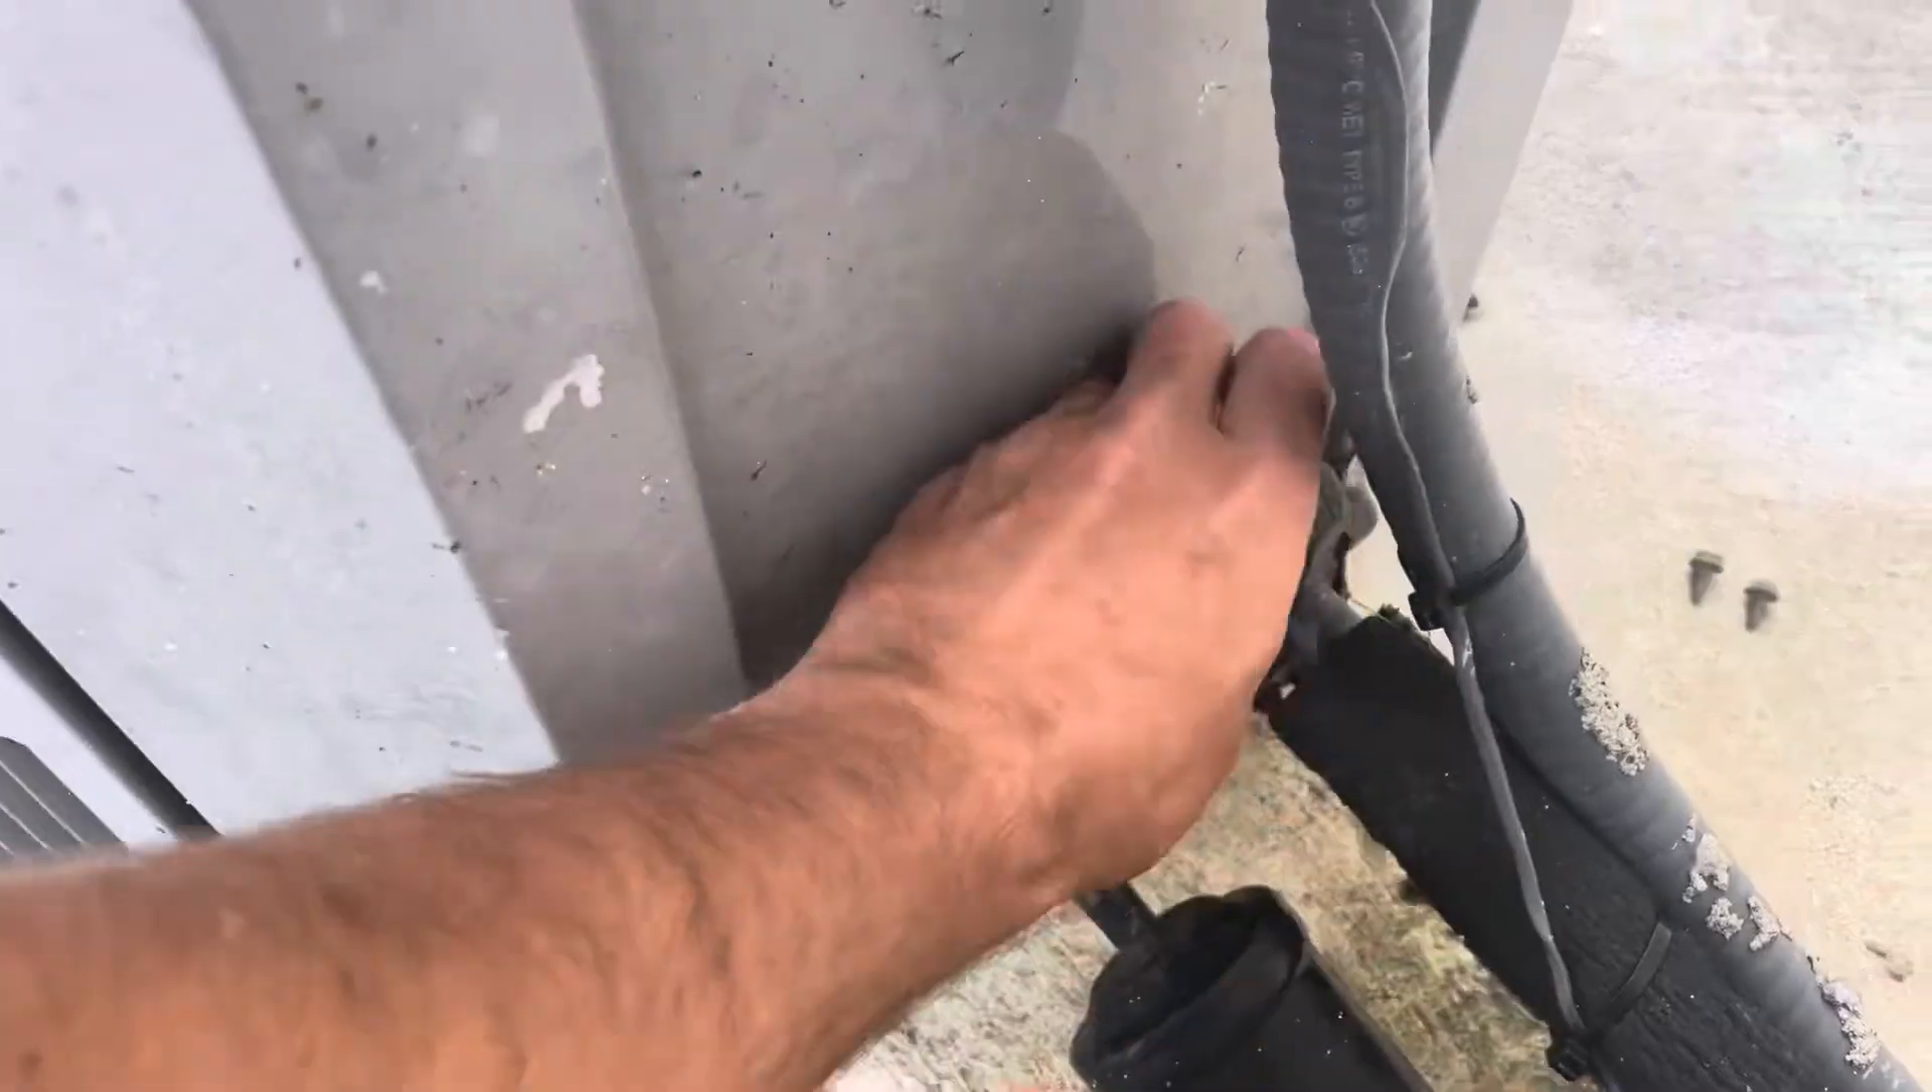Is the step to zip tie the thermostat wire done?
Yes.